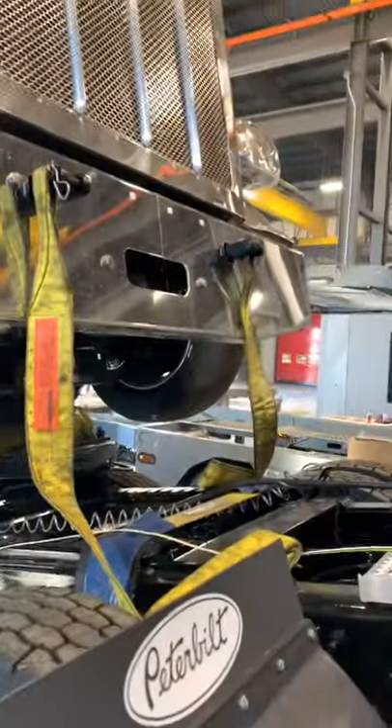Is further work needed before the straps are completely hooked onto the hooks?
No.